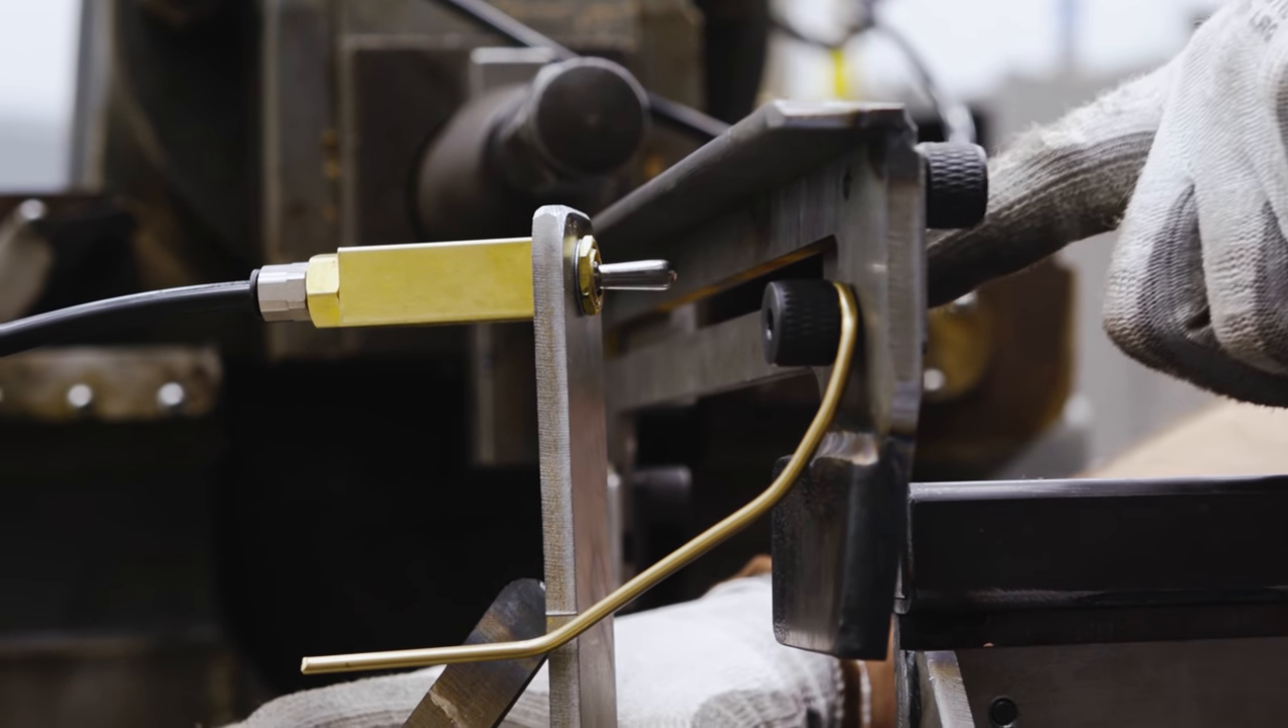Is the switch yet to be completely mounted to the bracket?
No.